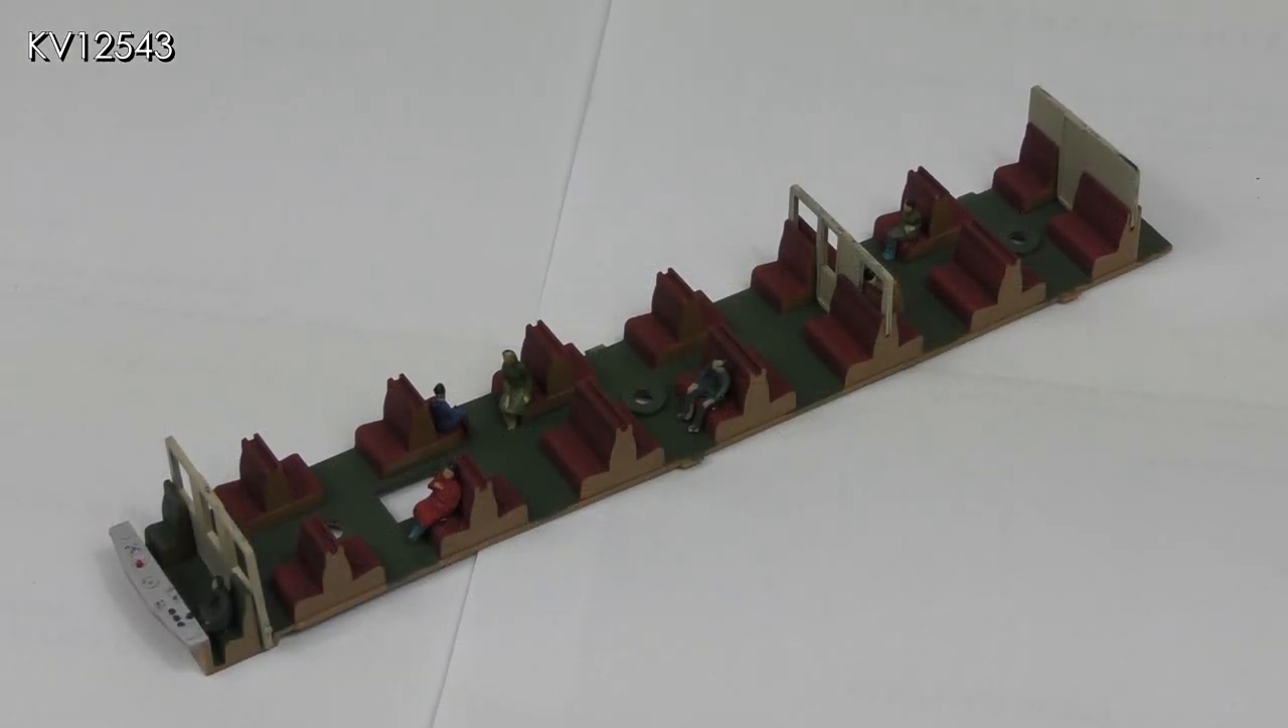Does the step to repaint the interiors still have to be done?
No.